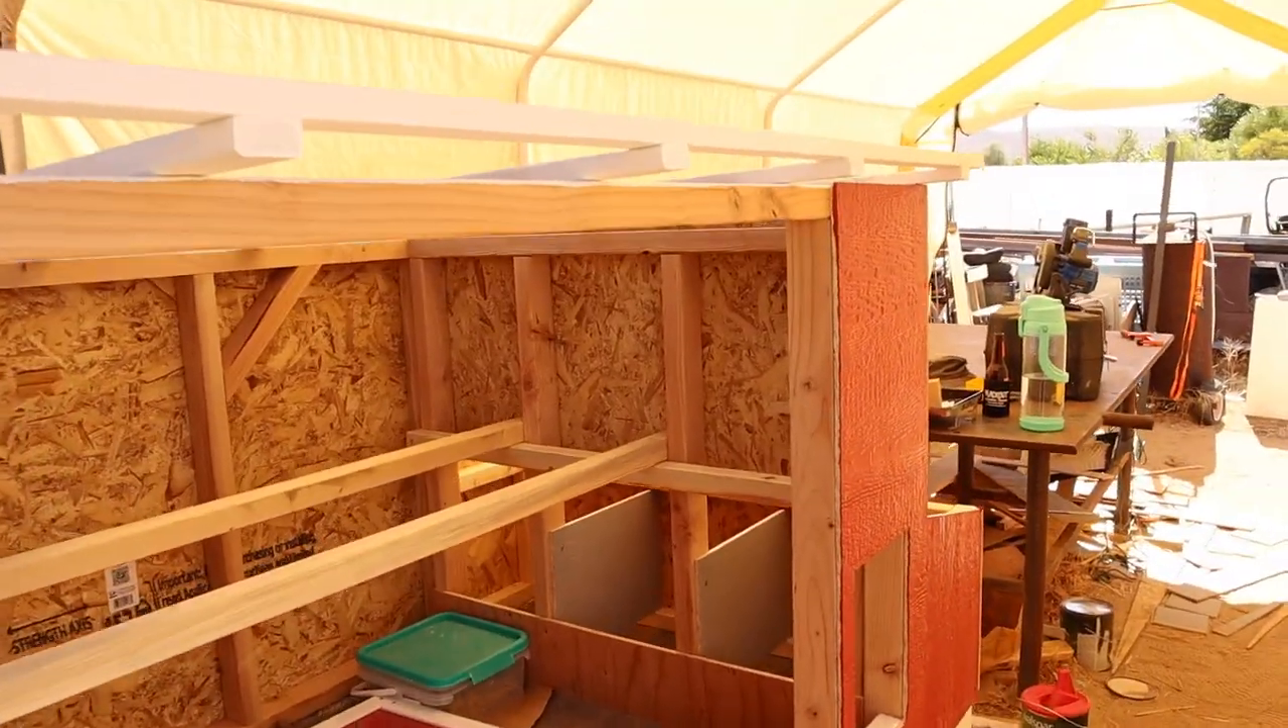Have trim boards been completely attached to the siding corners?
No.